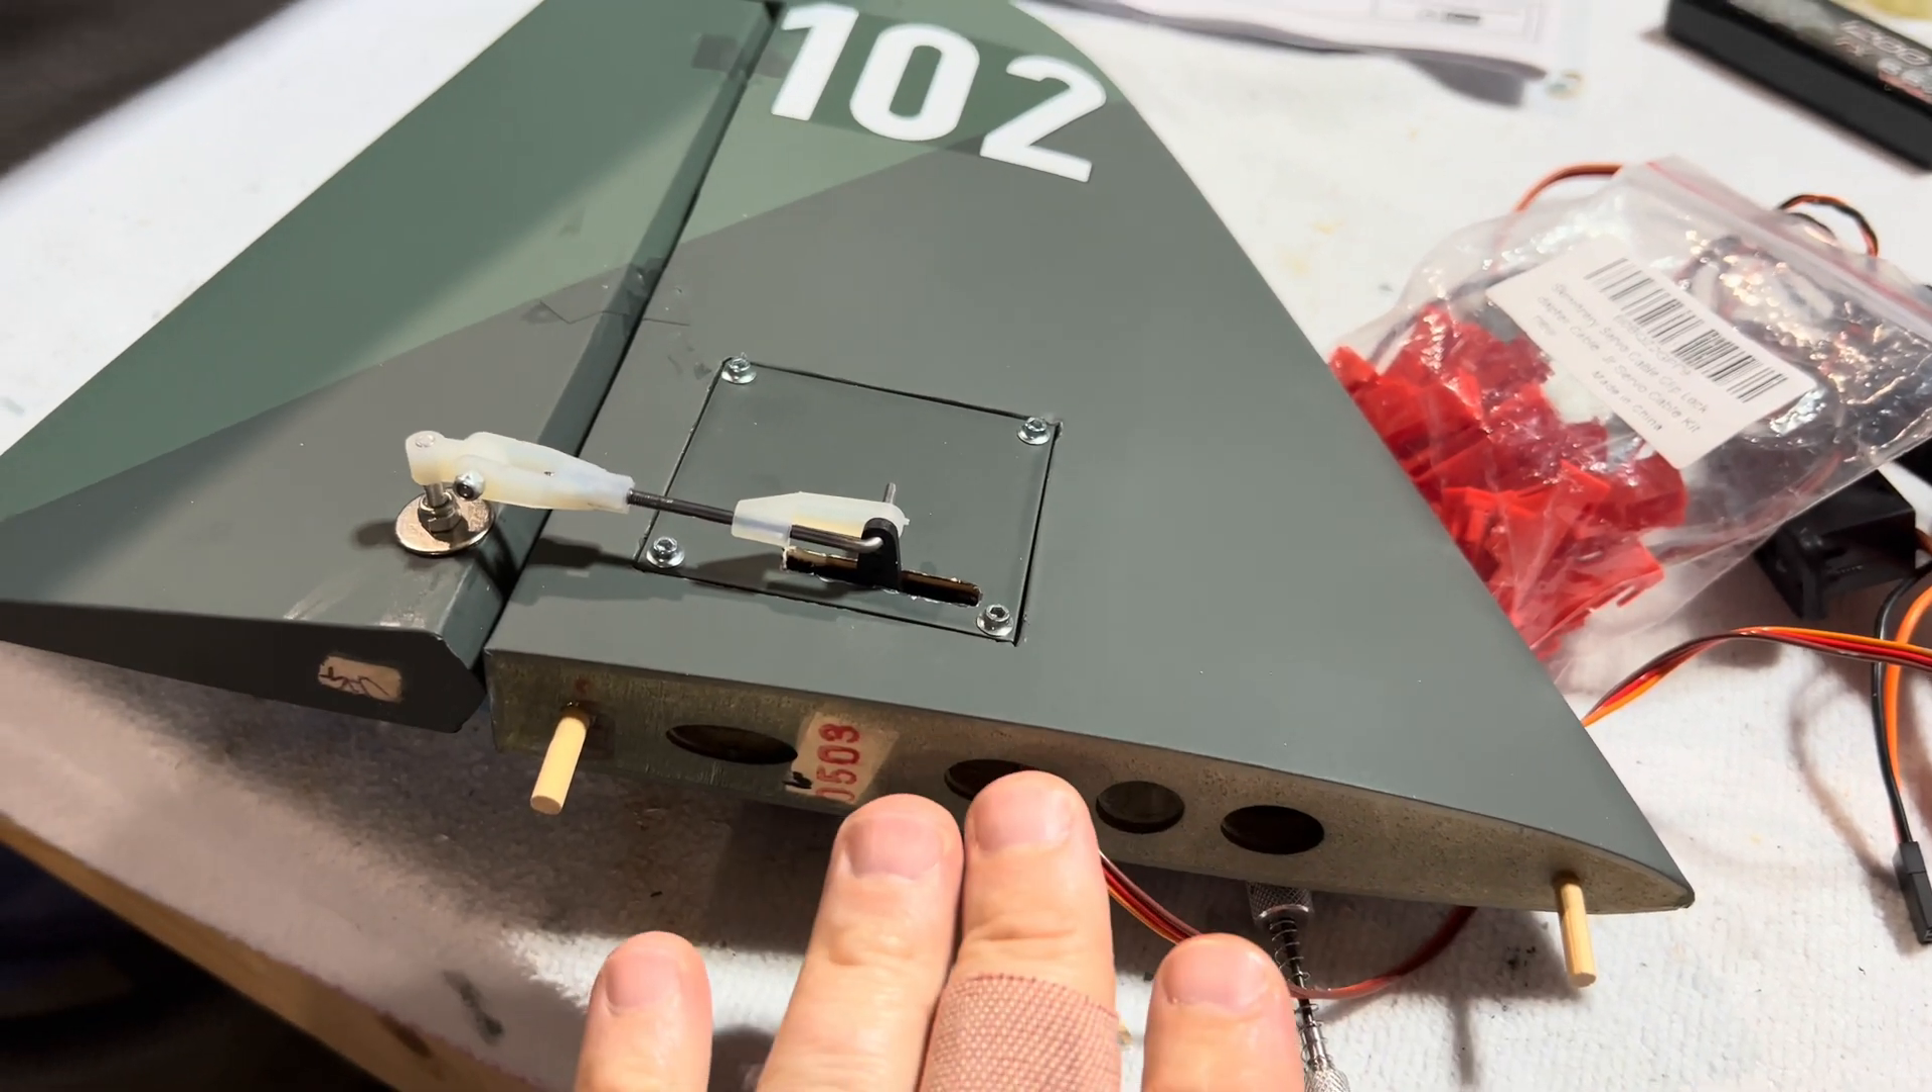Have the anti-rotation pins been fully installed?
Yes.